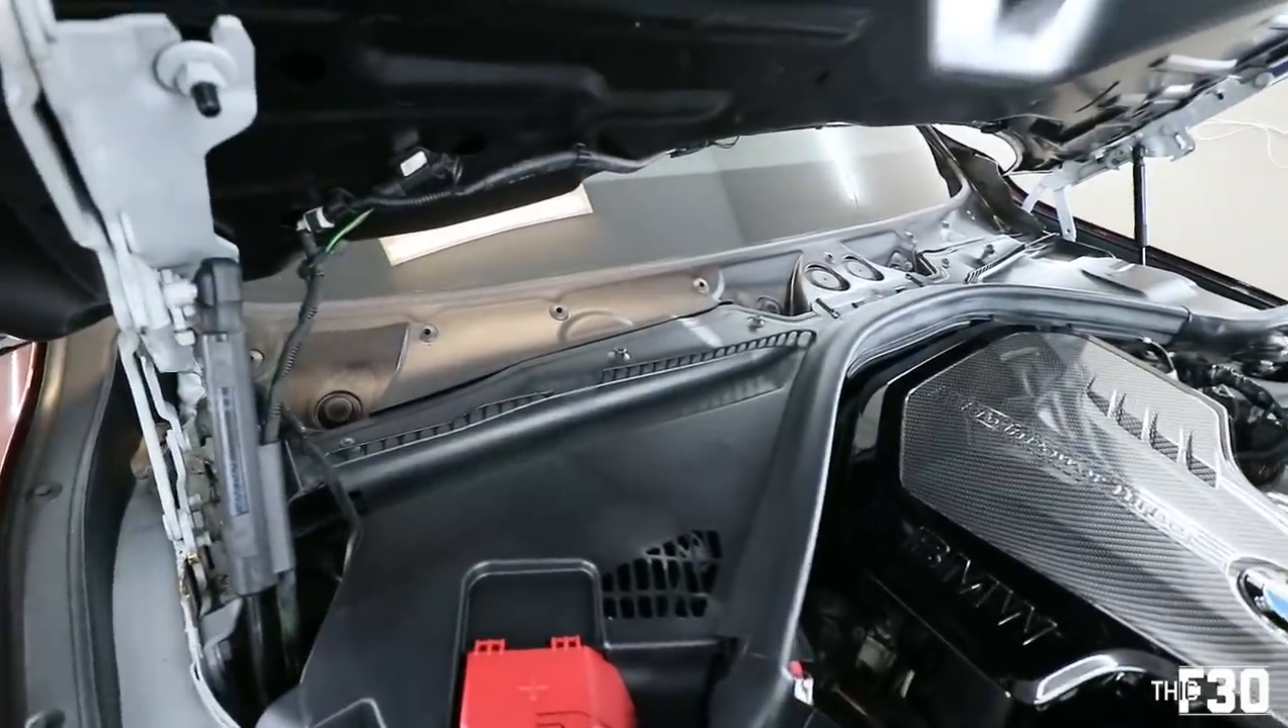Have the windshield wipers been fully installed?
No.